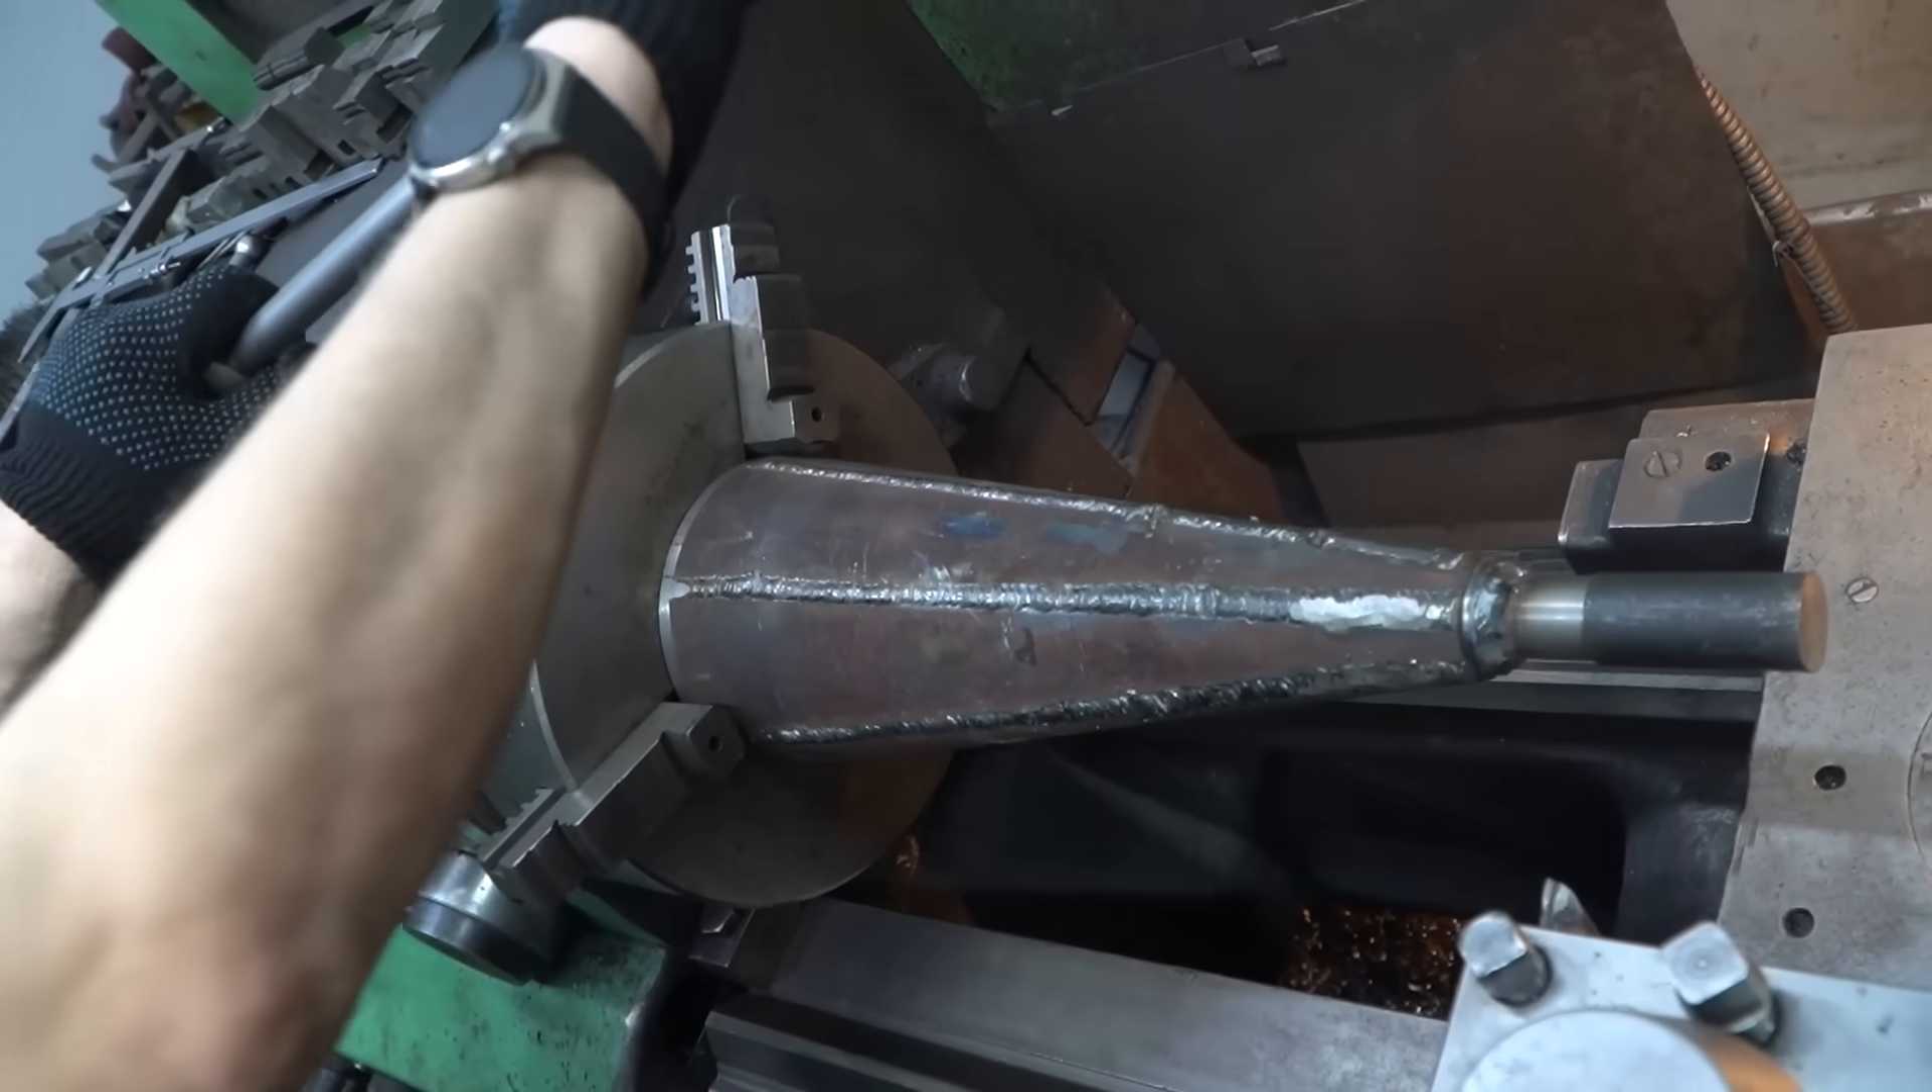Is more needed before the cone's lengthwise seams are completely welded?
No.